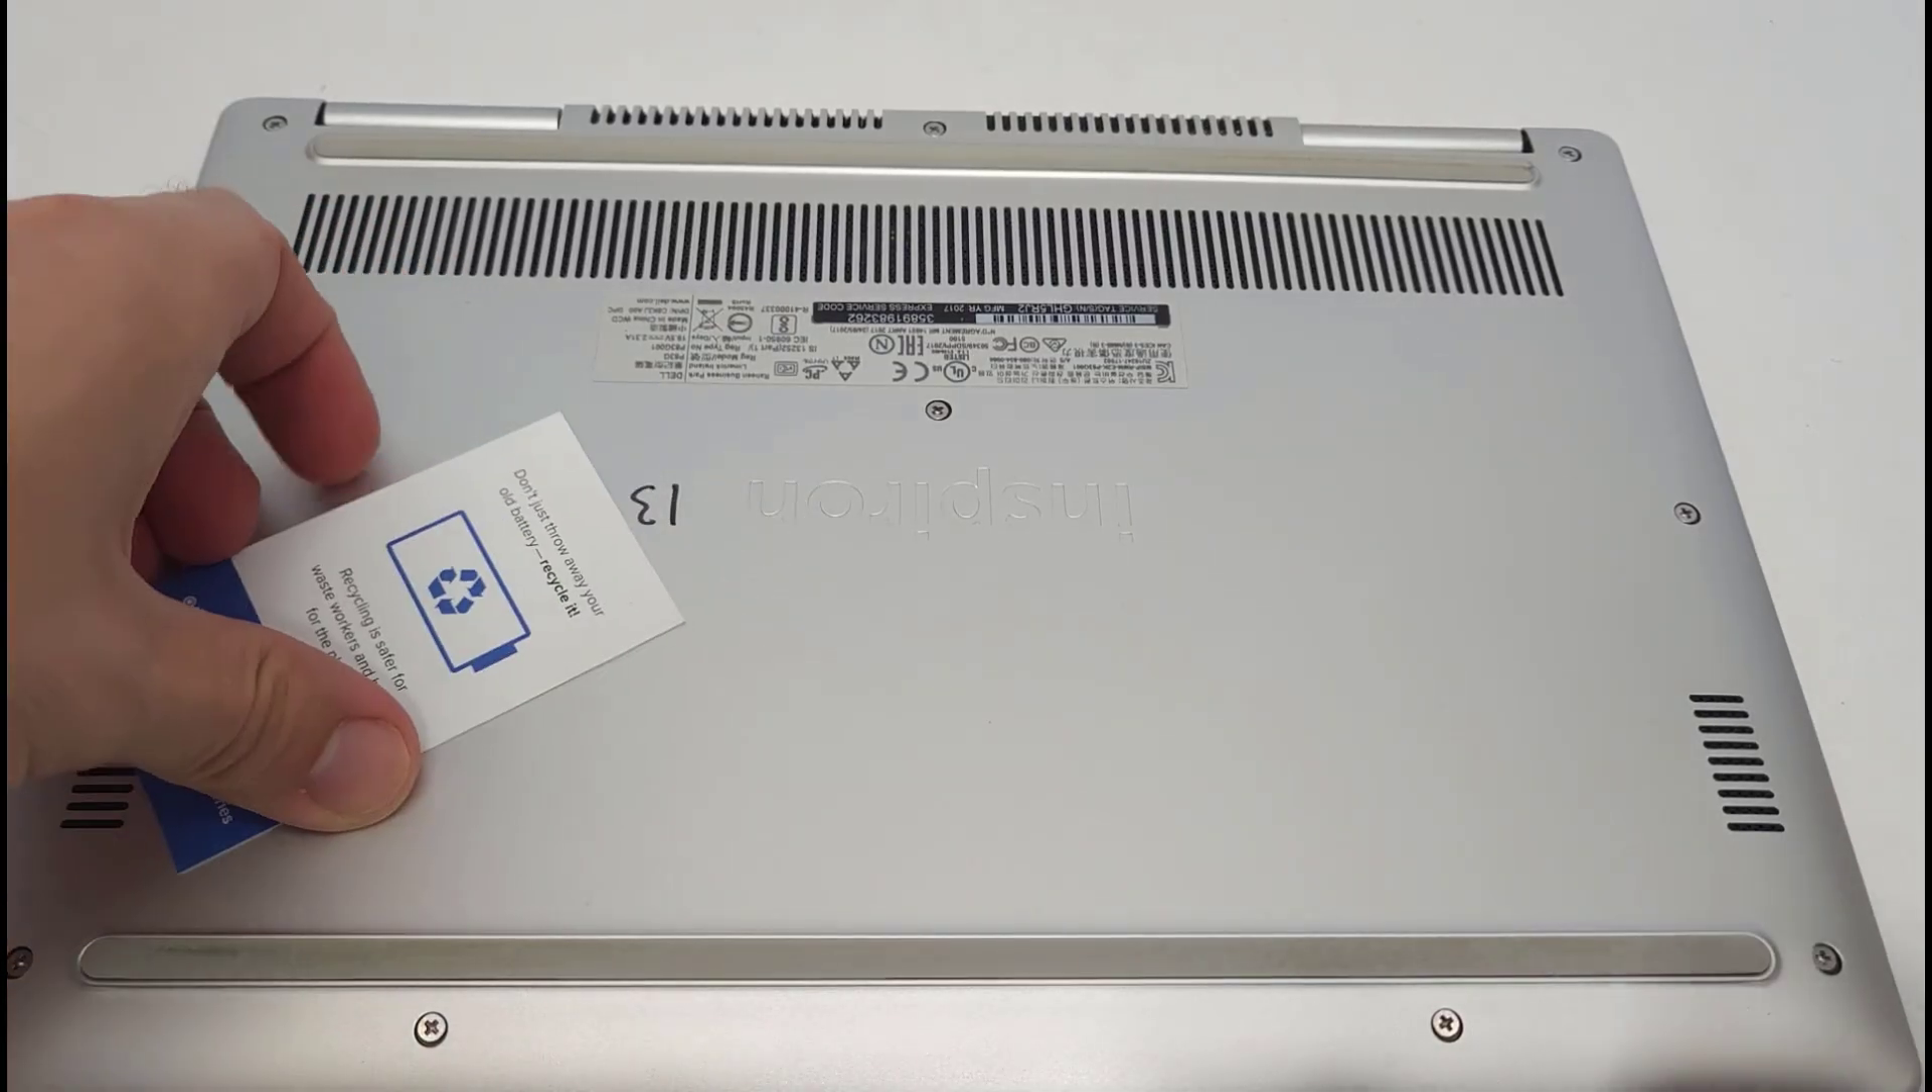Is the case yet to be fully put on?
No.